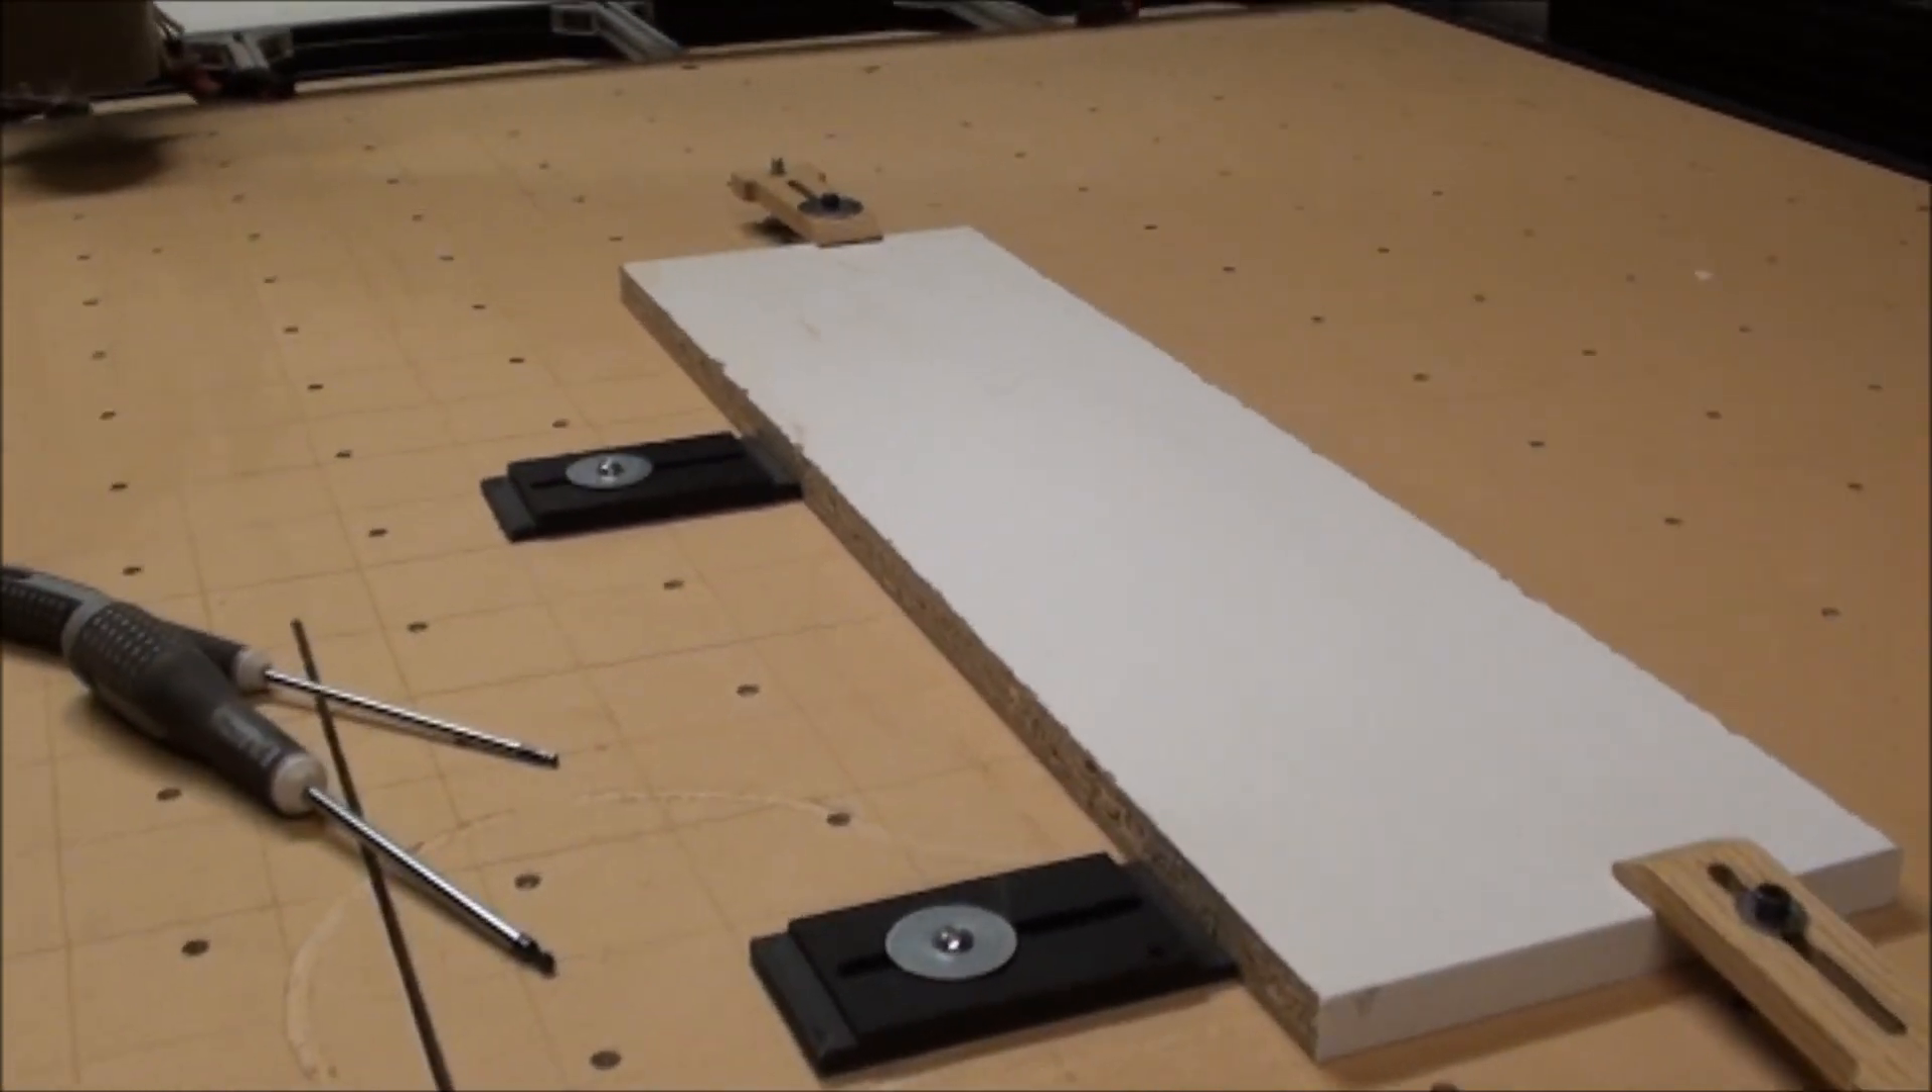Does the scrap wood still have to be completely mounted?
No.